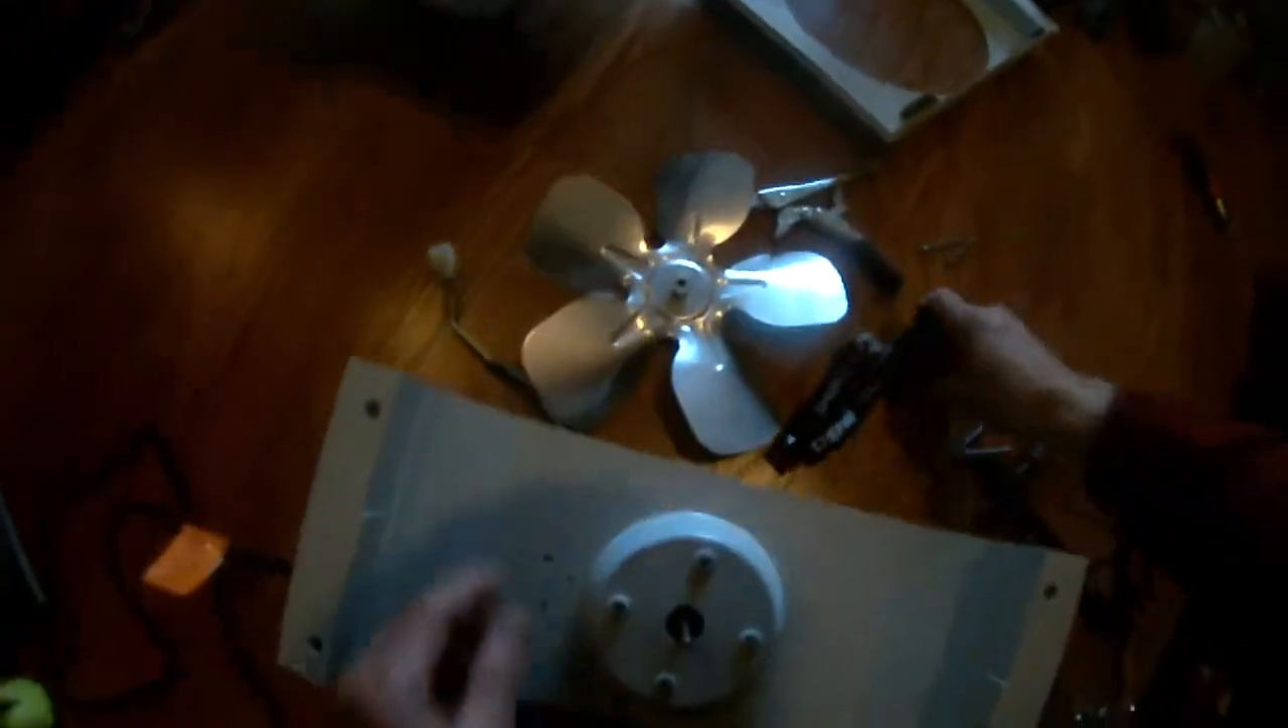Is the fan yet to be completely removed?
No.